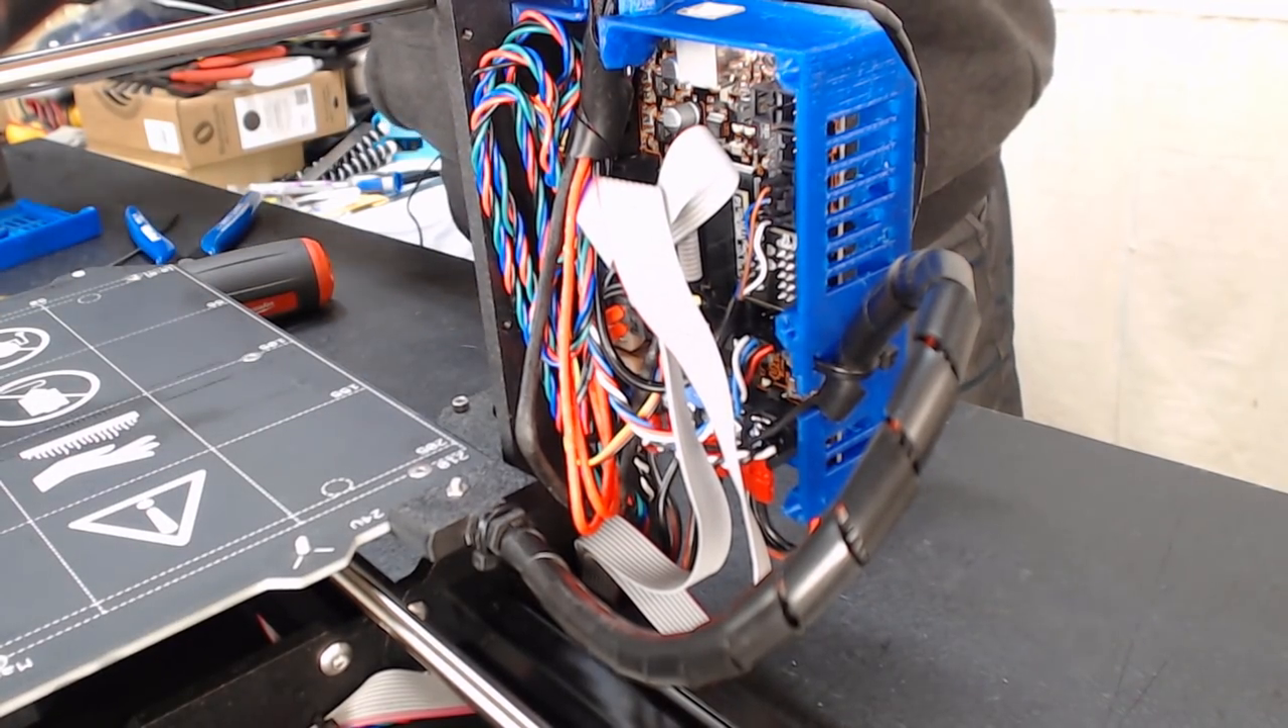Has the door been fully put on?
No.